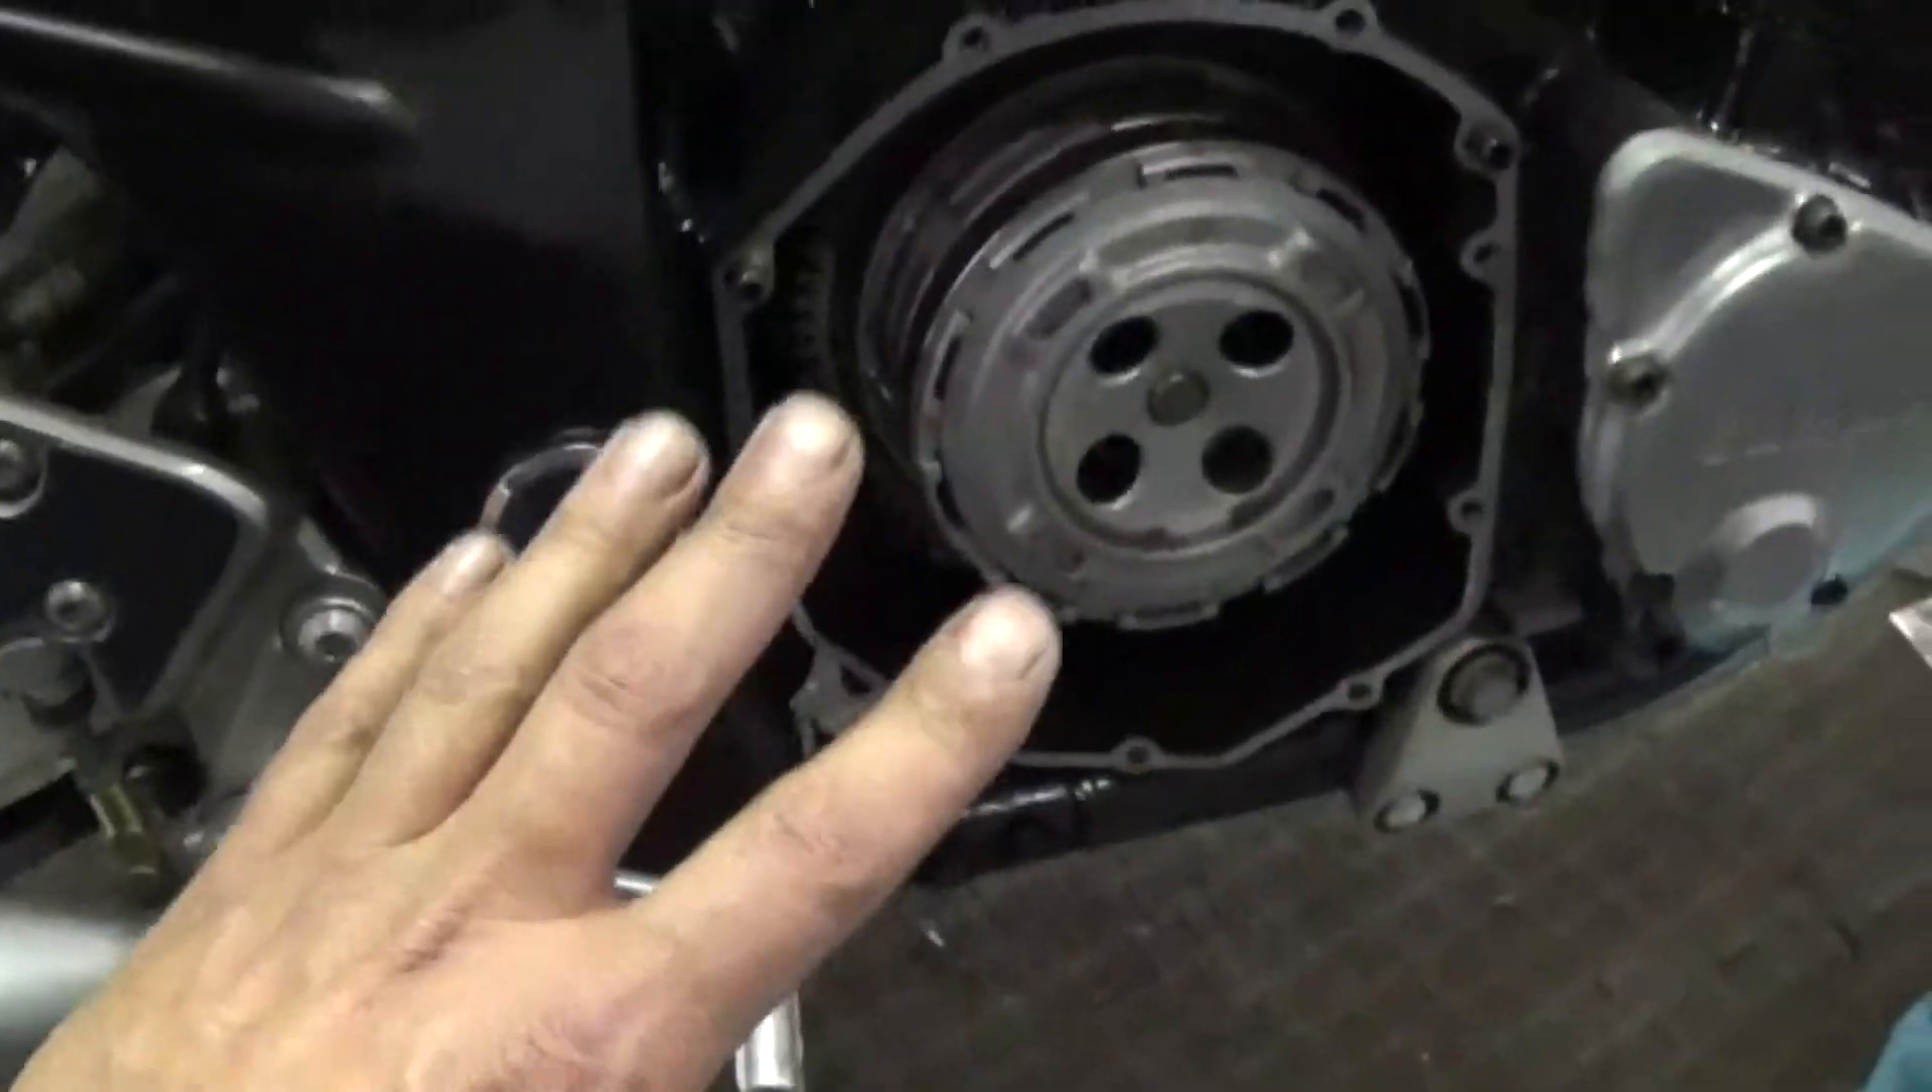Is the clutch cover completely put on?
No.